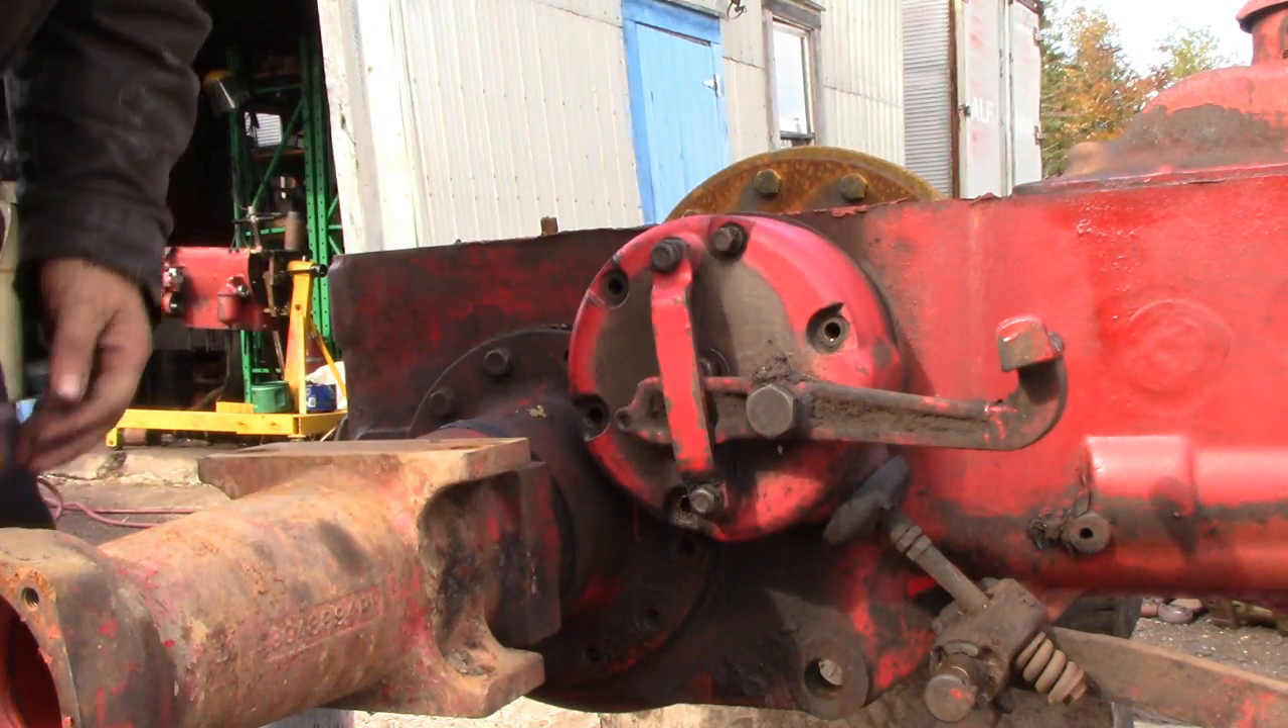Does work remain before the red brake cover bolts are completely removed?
Yes.